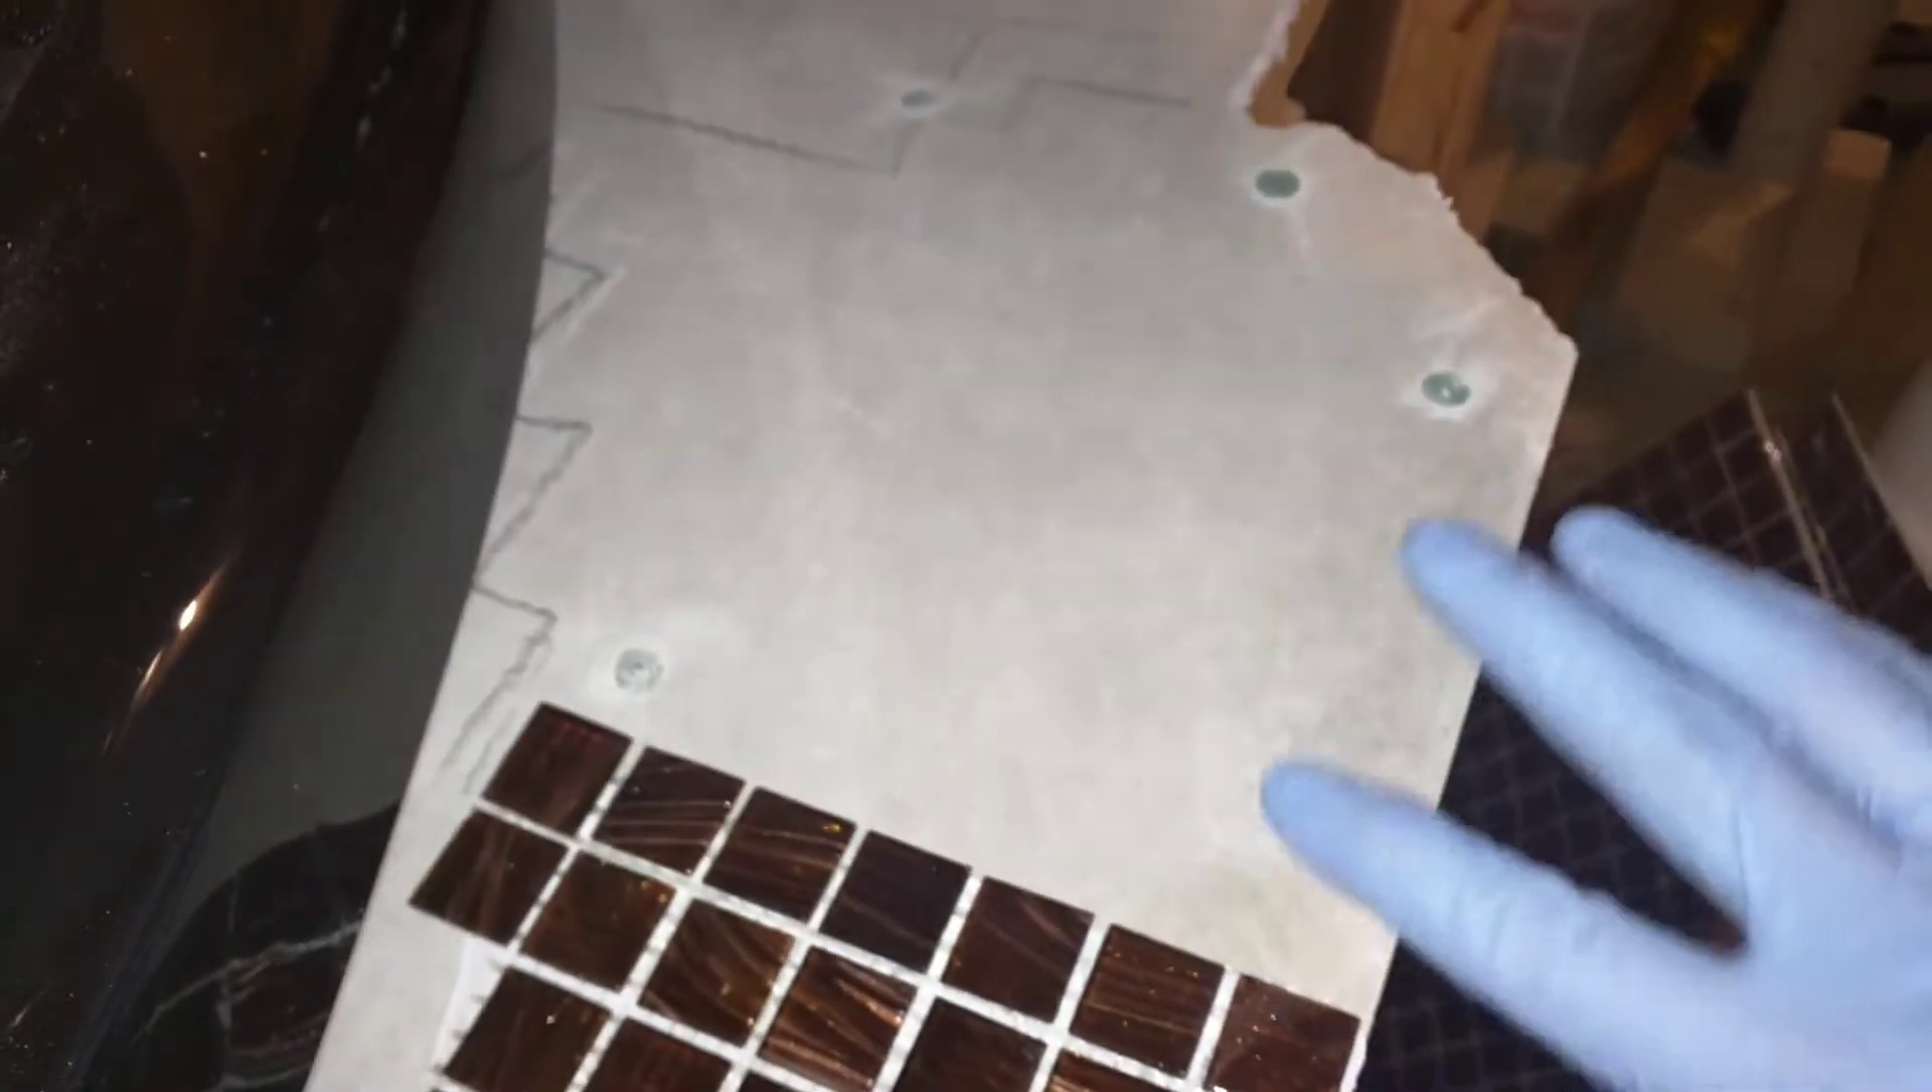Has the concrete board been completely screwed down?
Yes.